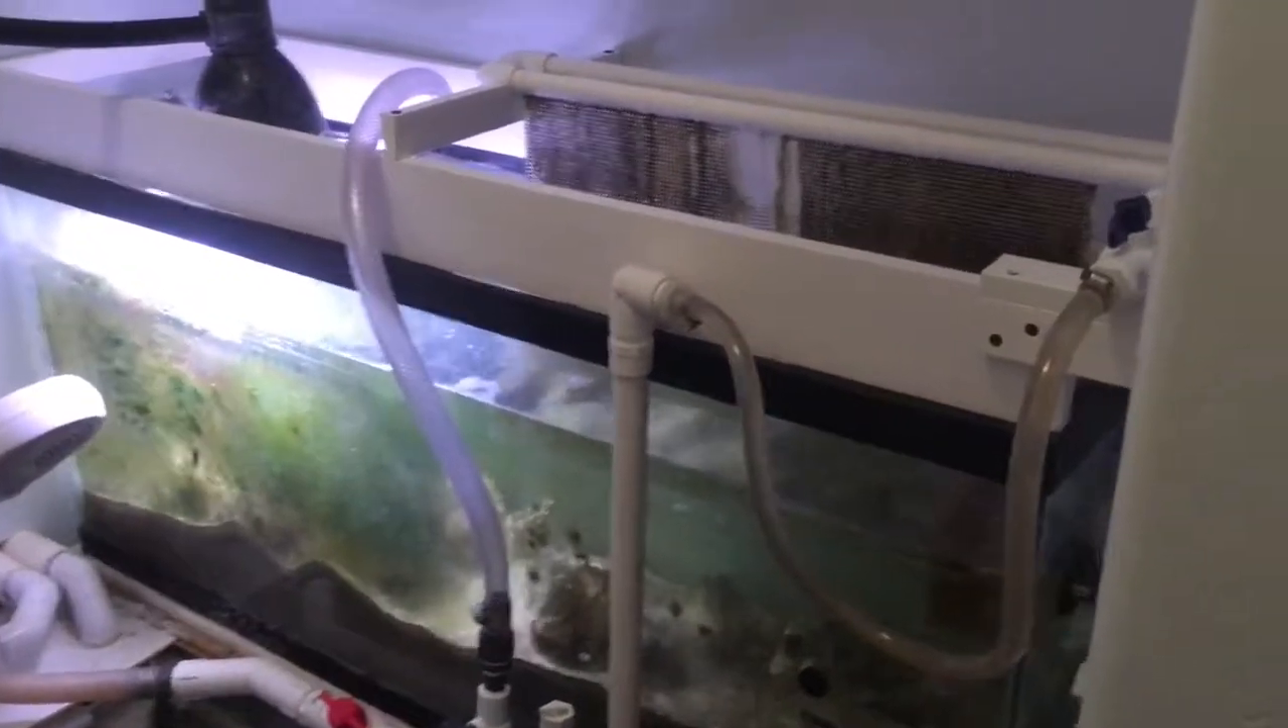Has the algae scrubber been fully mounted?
Yes.